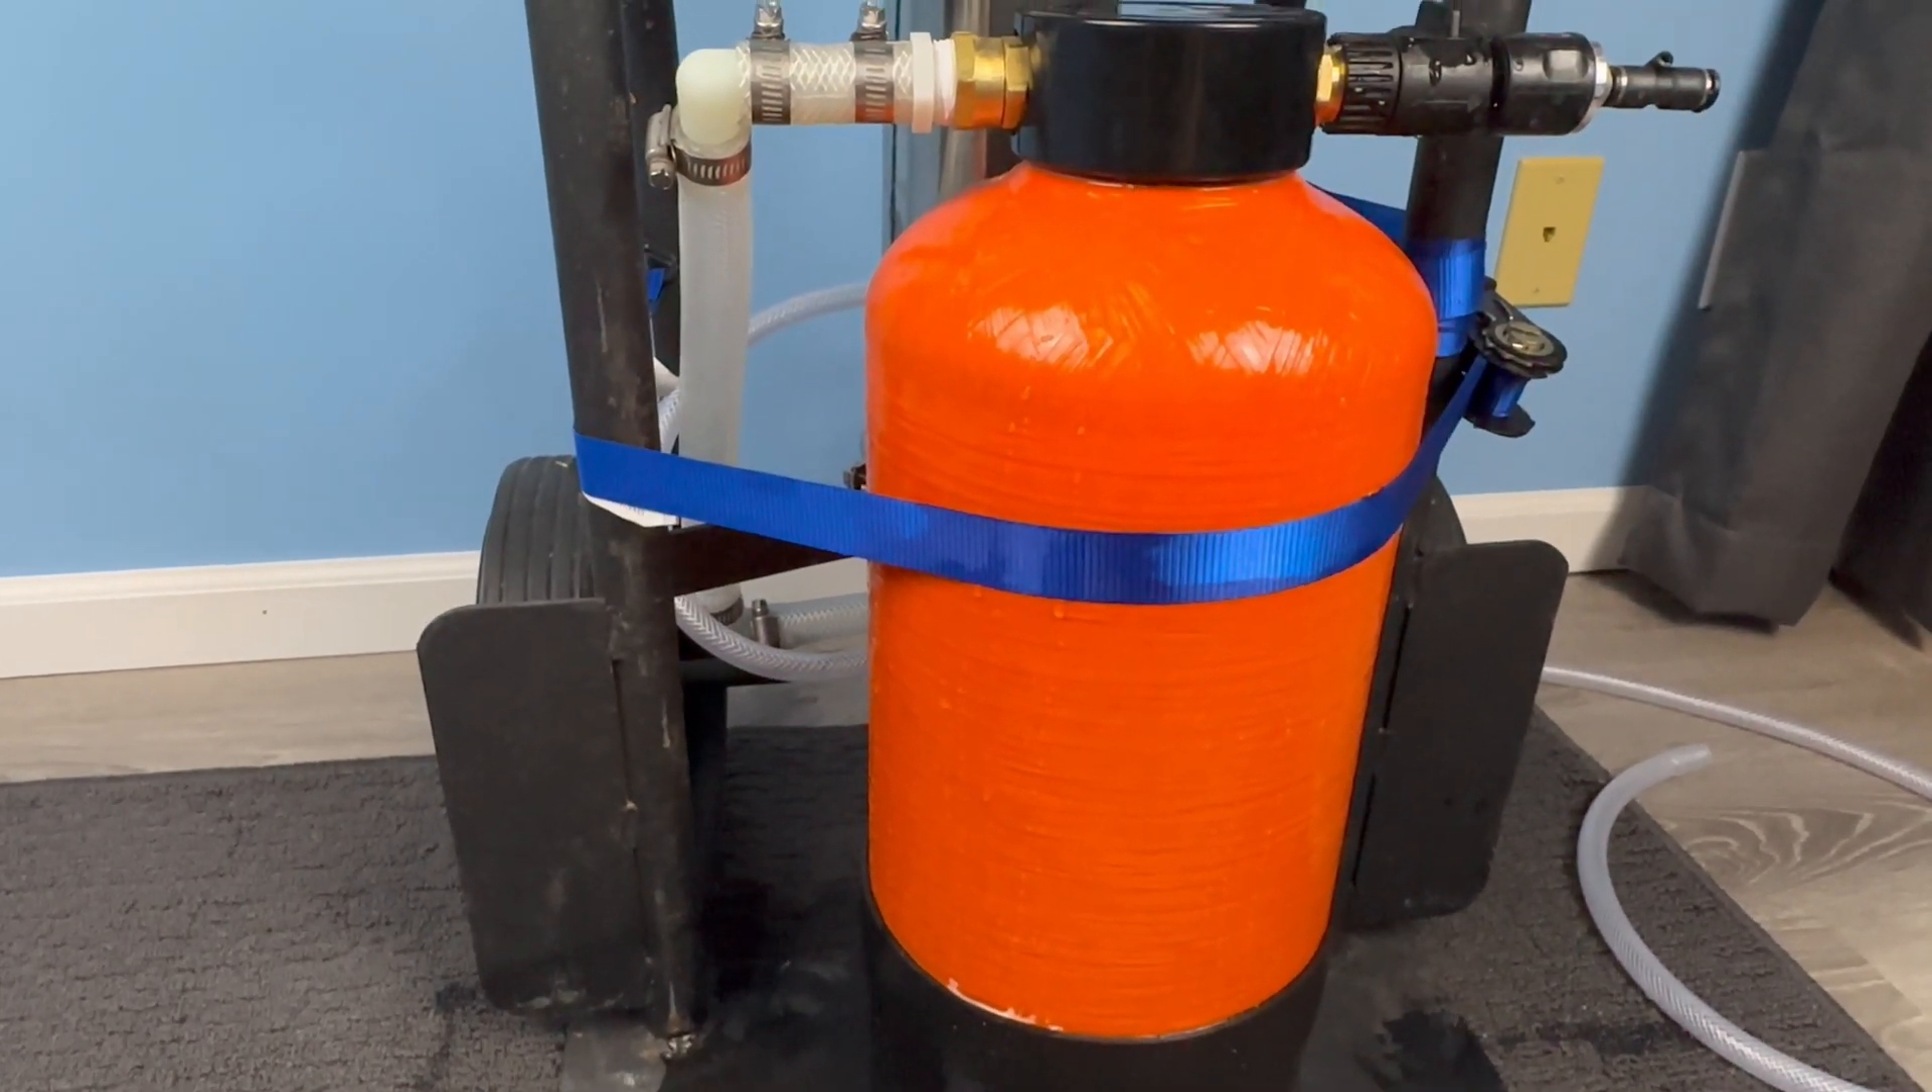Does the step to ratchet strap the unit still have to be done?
No.